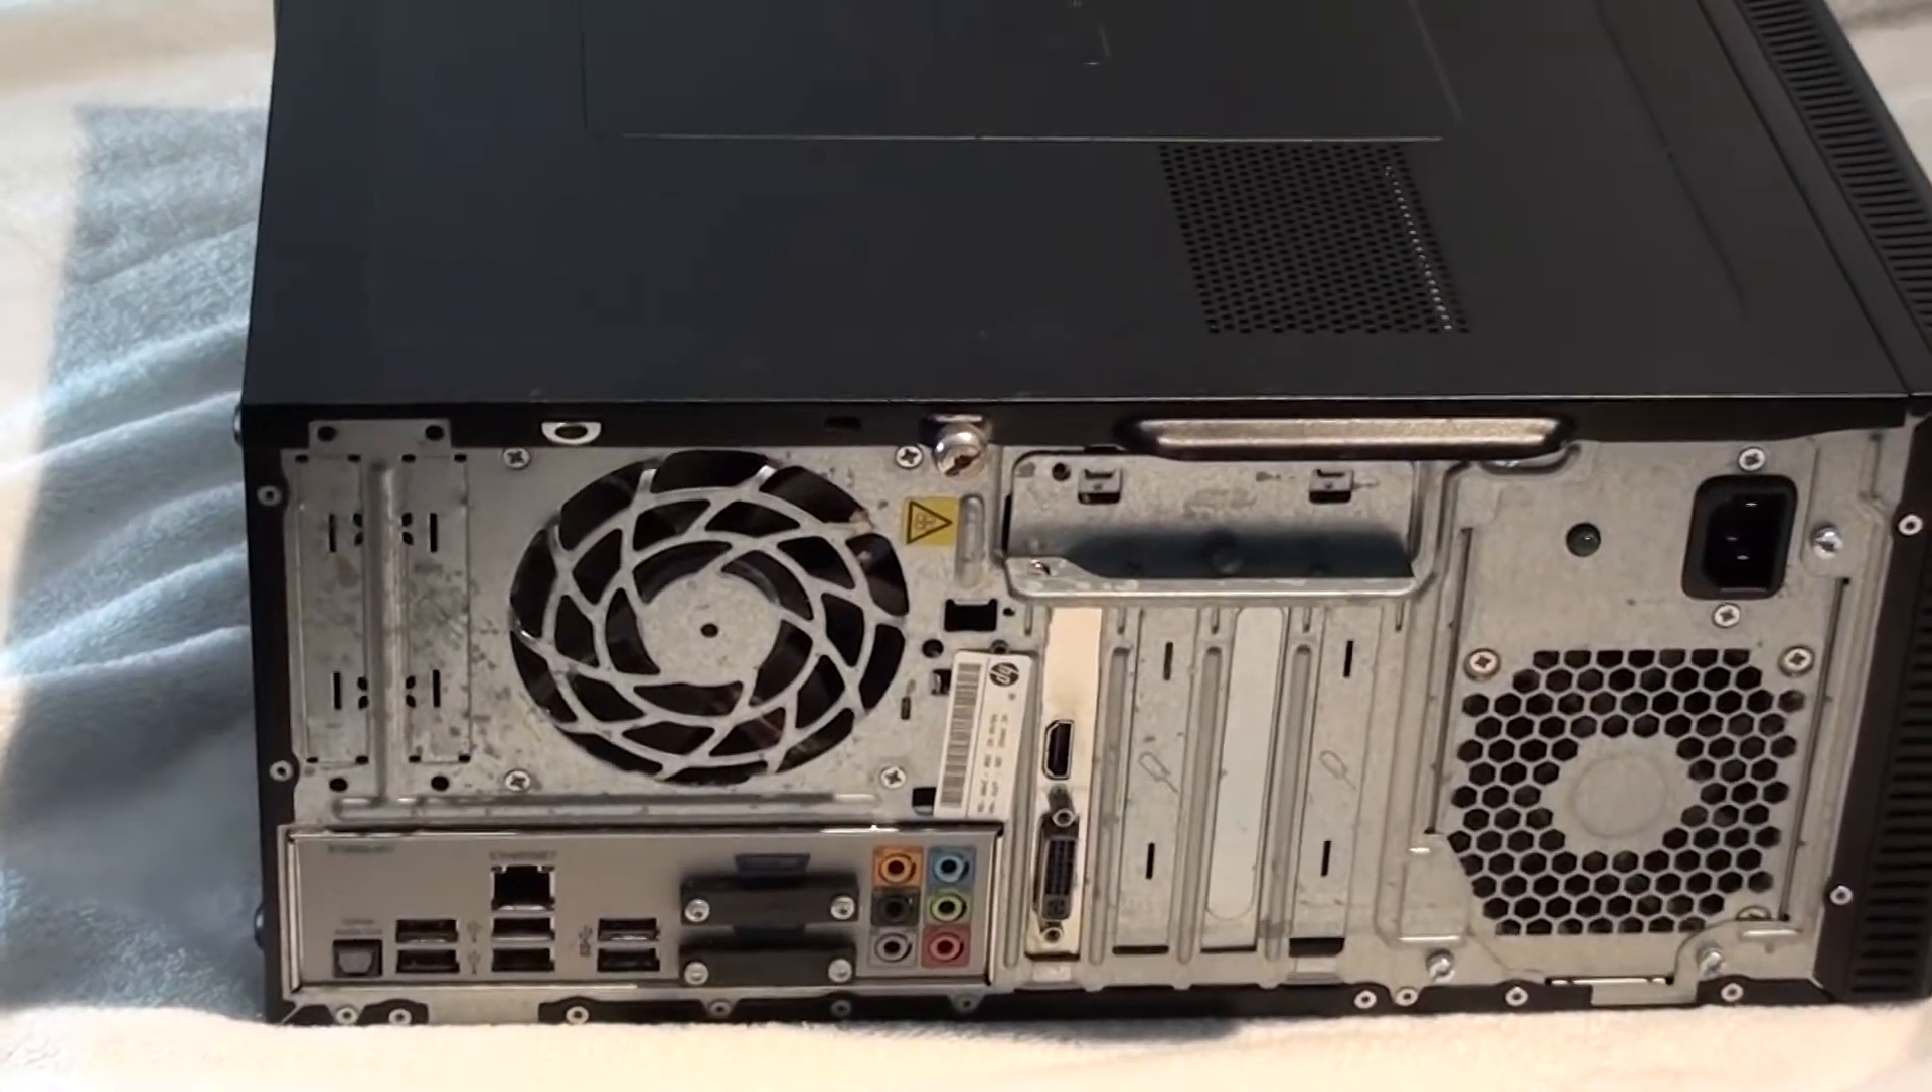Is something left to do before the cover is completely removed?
Yes.